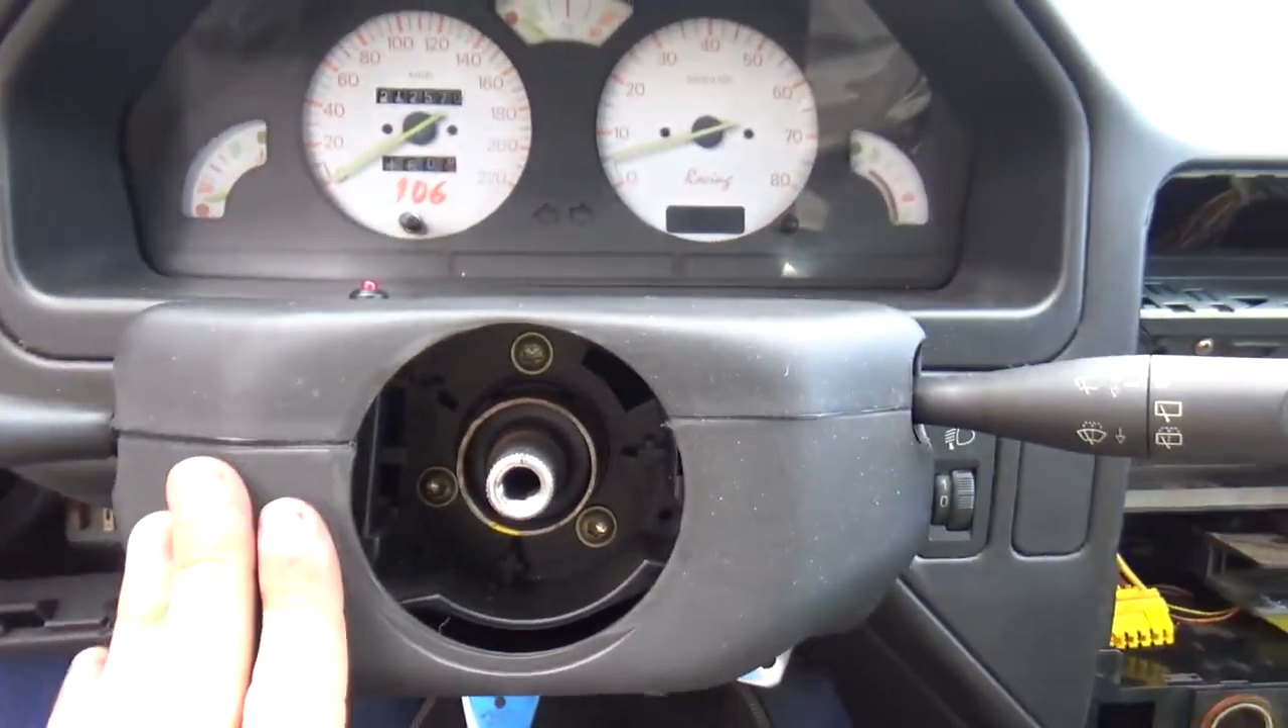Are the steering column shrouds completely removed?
No.